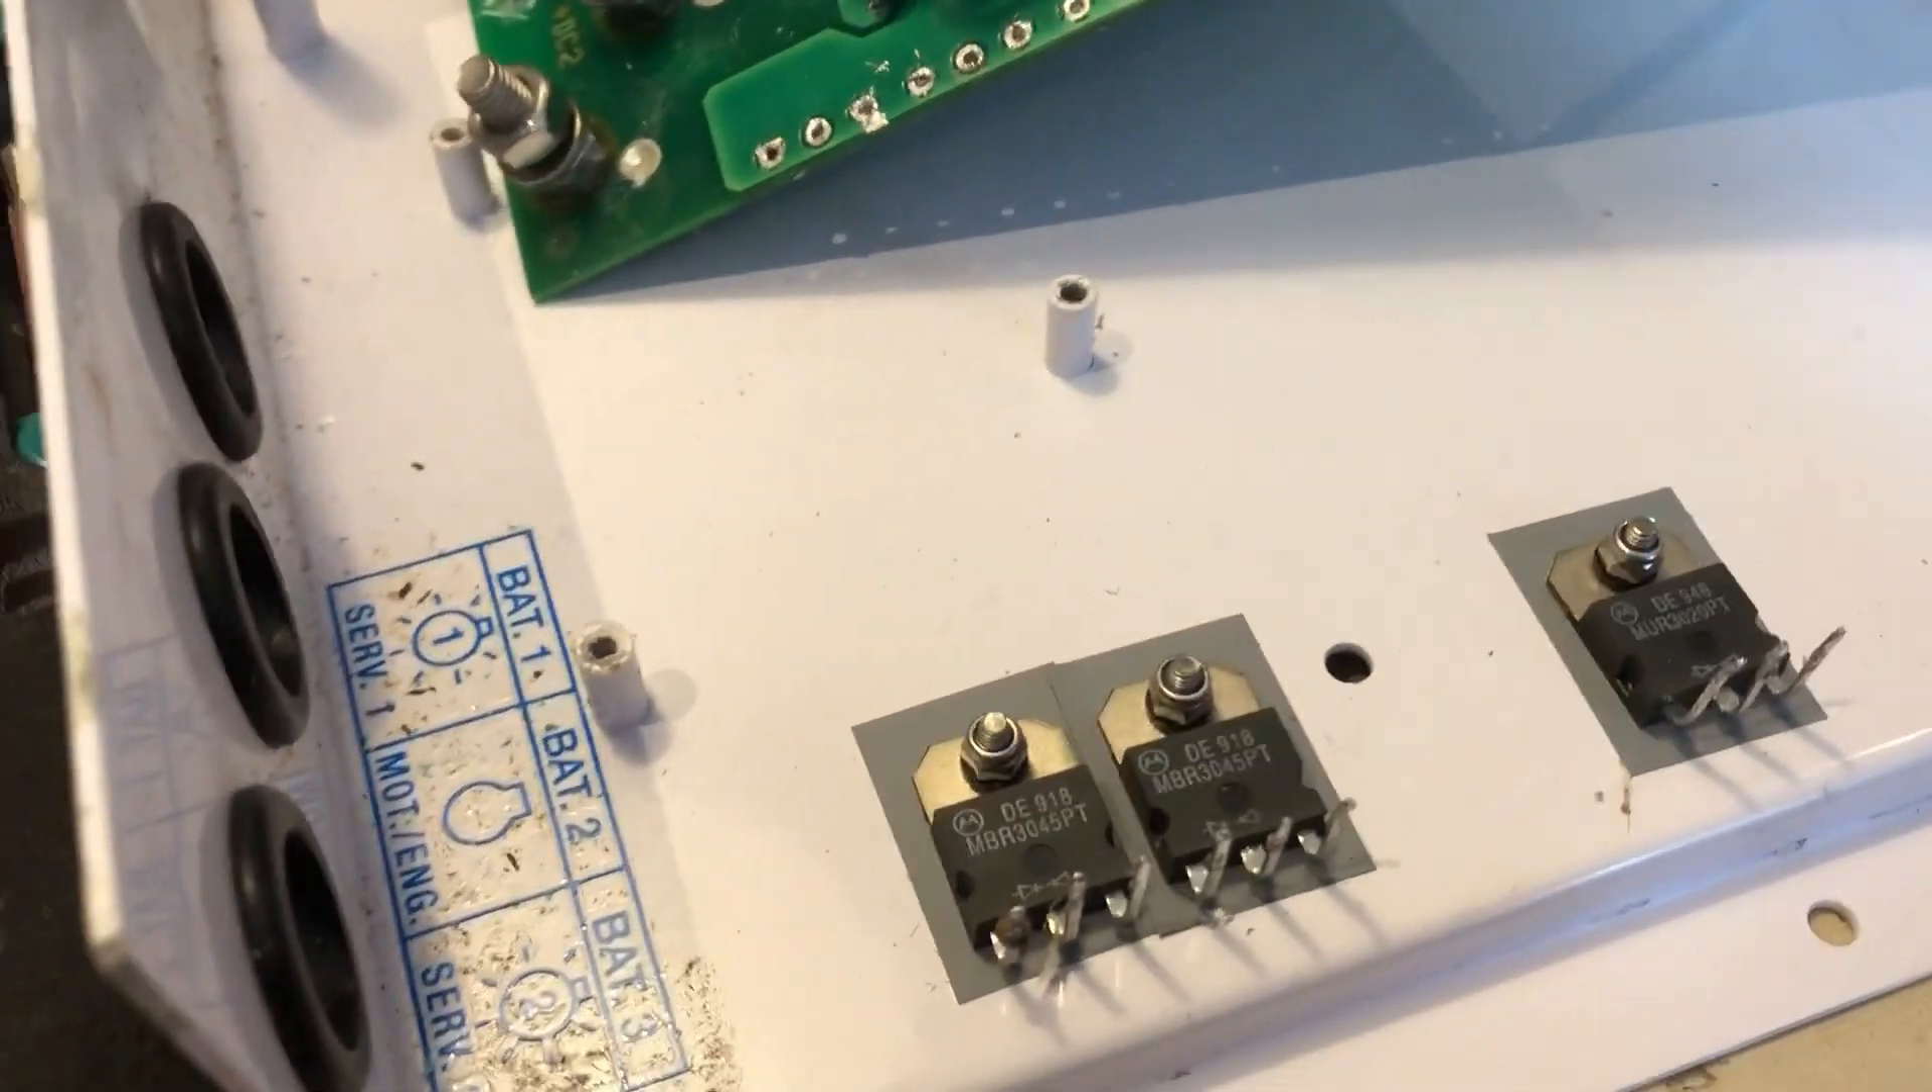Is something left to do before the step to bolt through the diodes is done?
No.